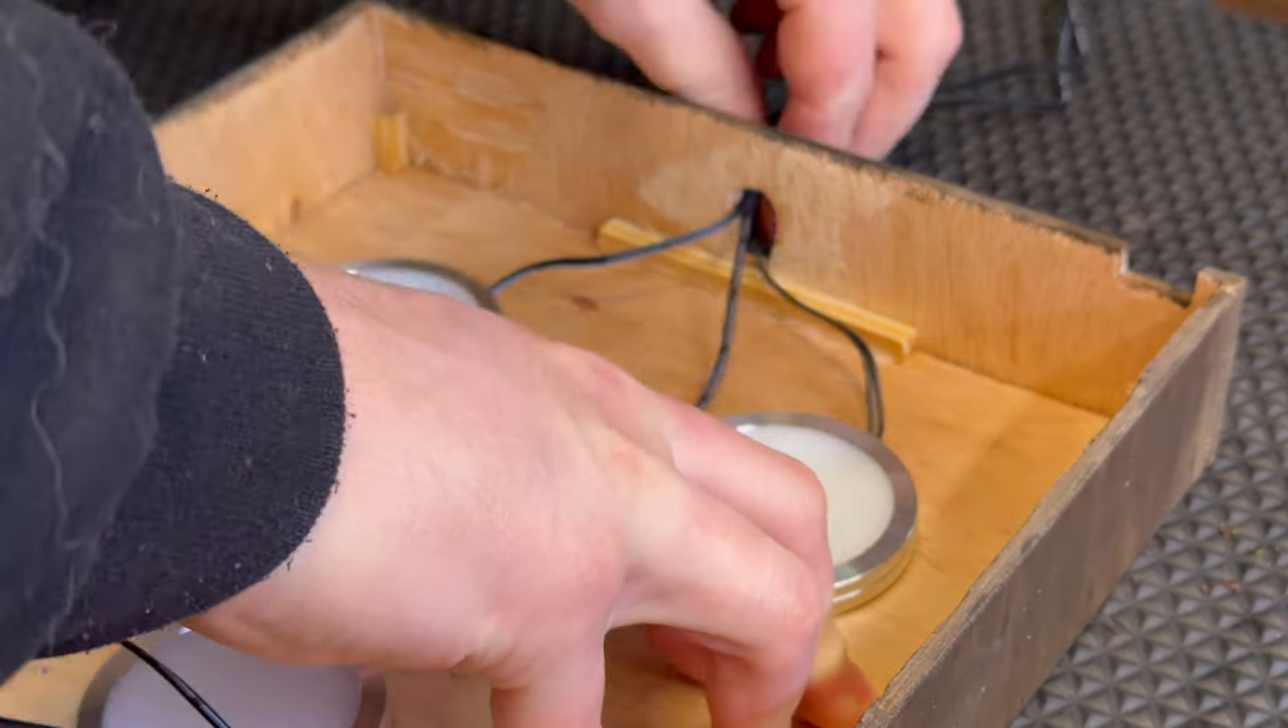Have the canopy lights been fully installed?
No.